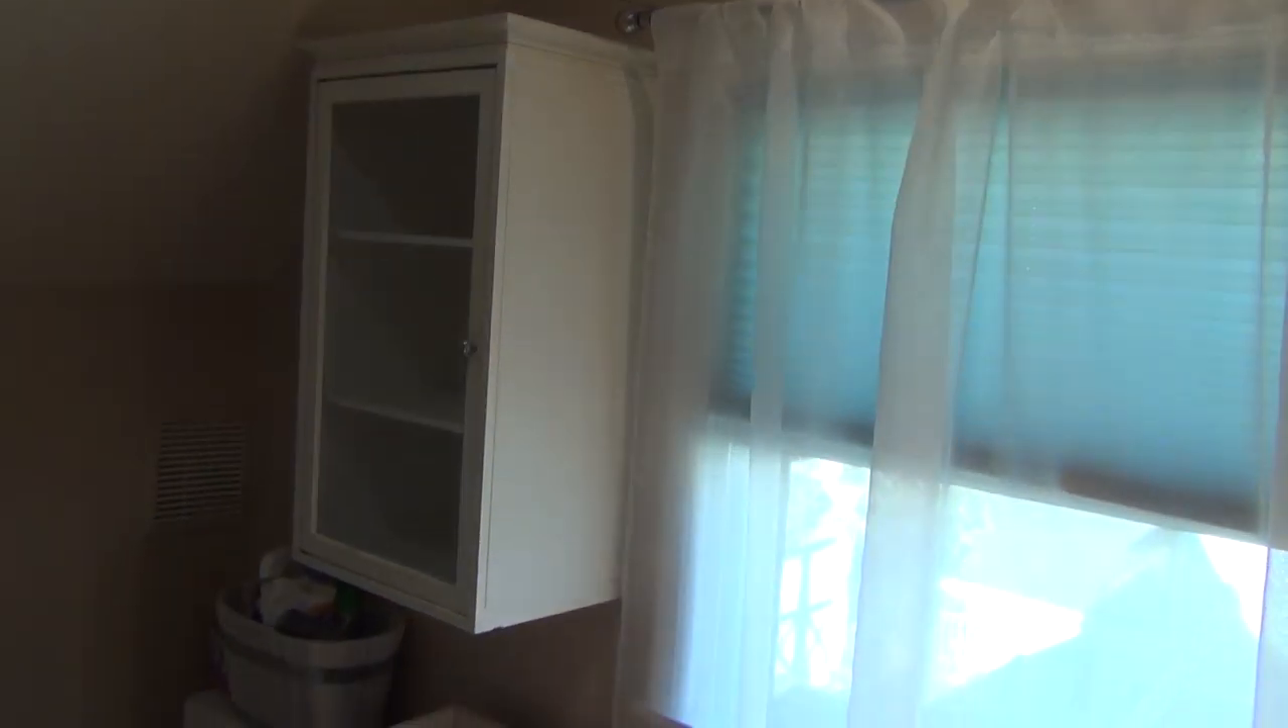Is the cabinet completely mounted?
Yes.